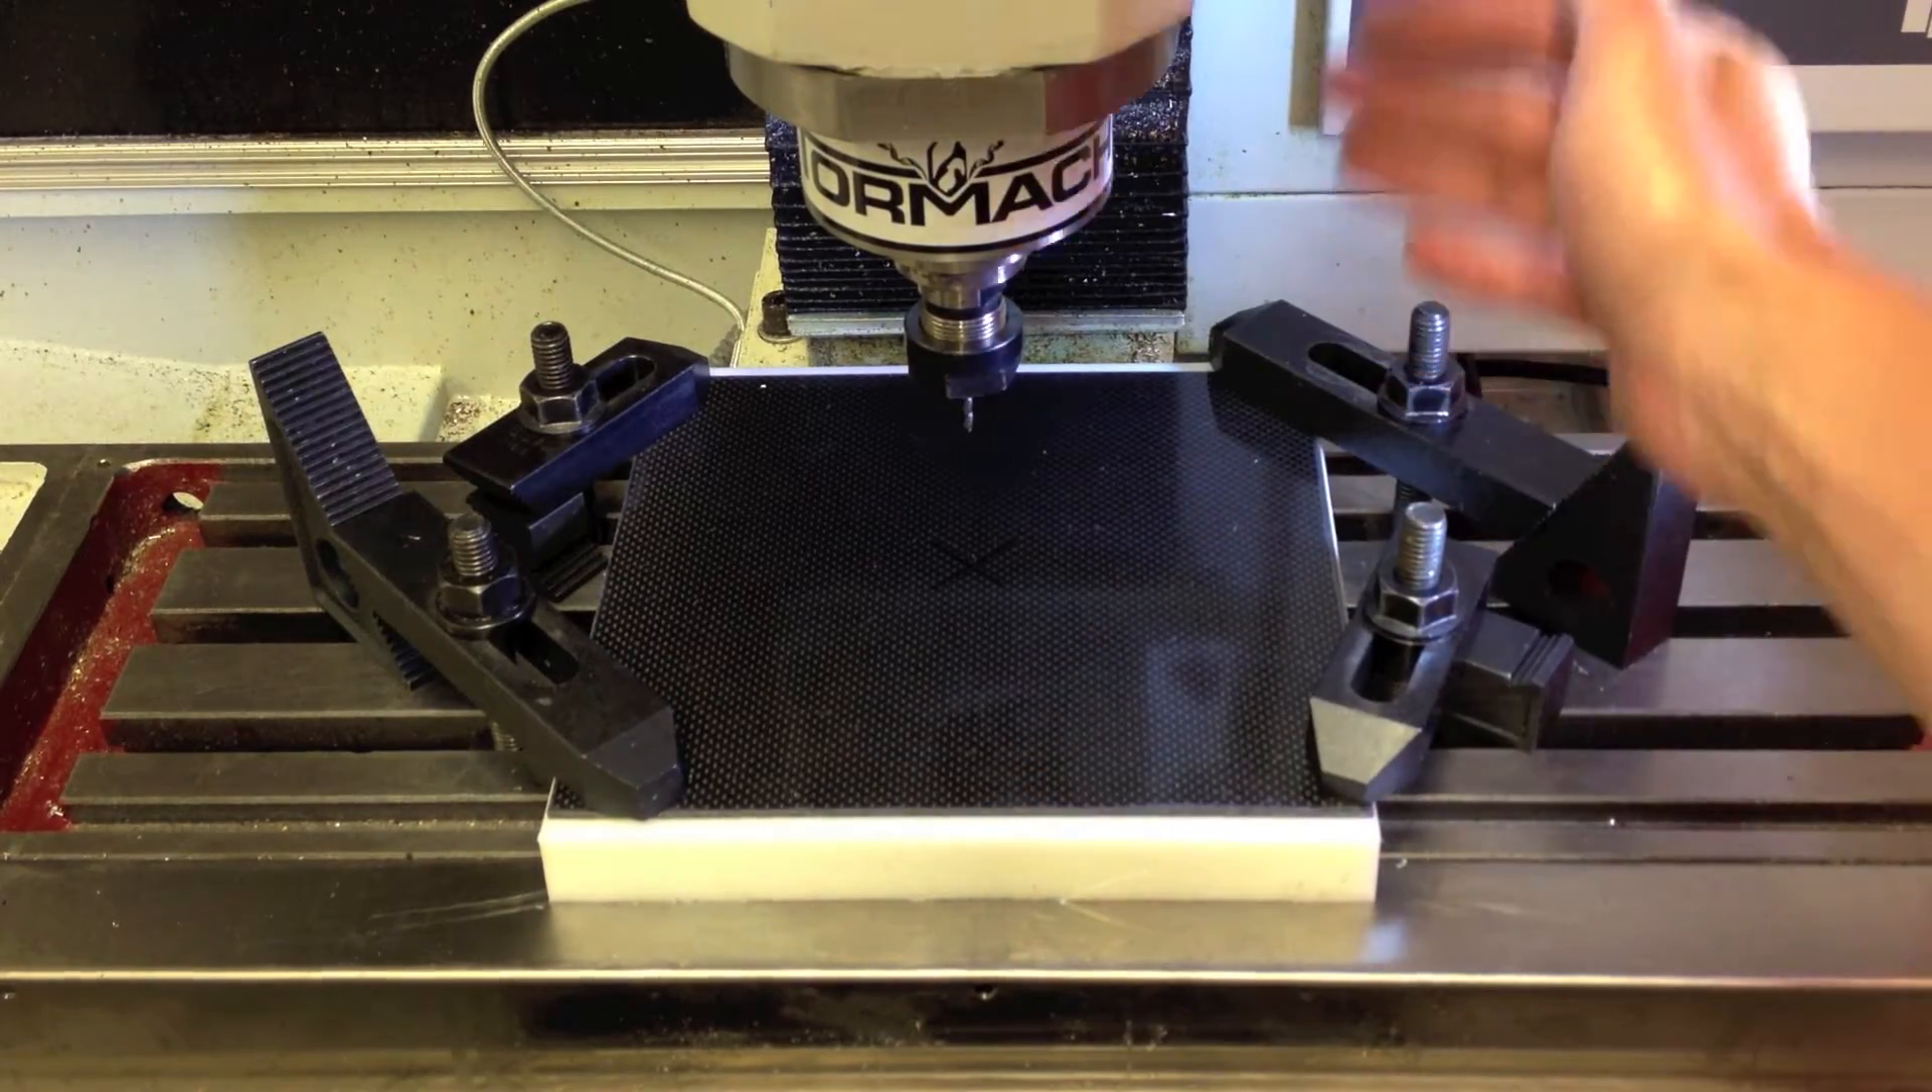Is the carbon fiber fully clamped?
Yes.